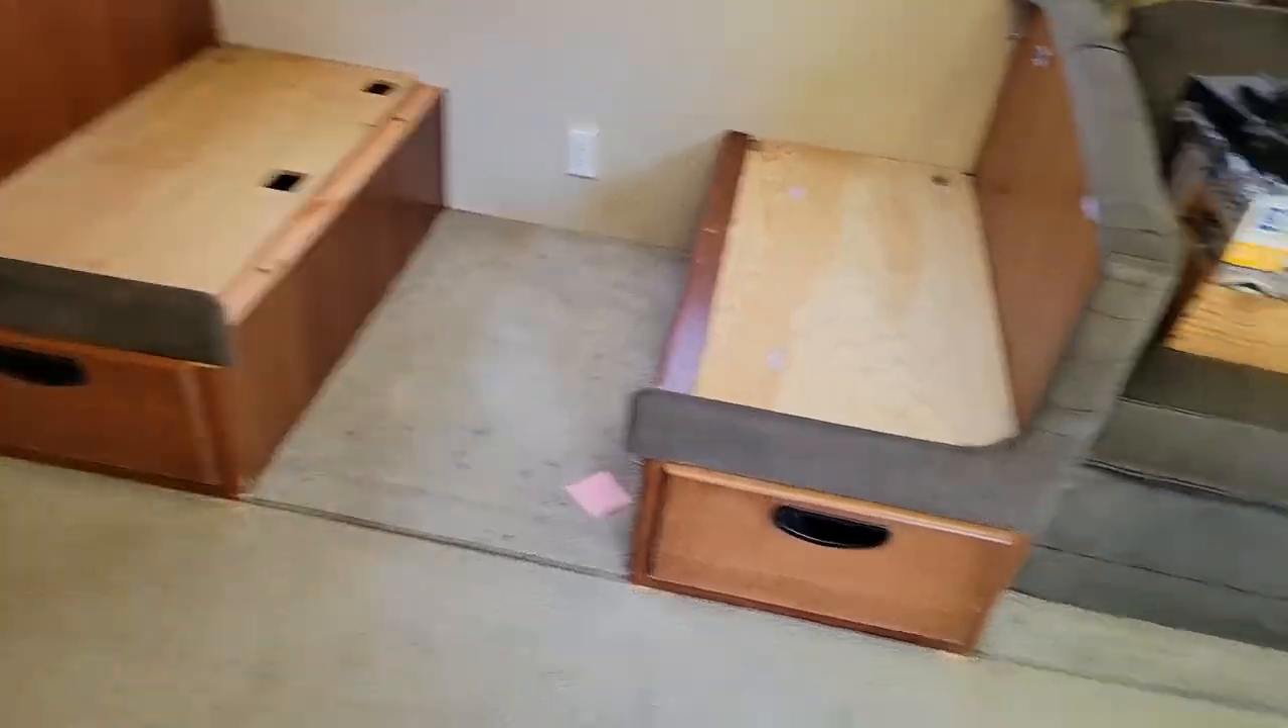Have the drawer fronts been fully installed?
Yes.